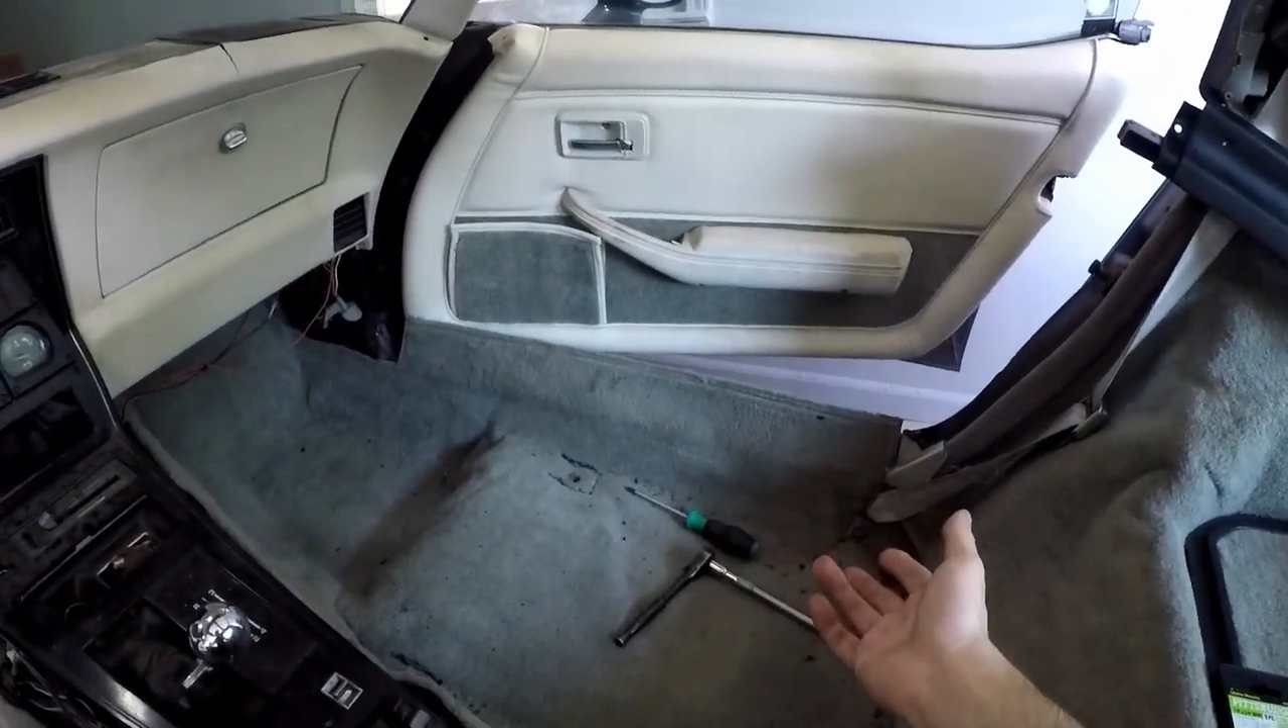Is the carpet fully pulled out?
No.